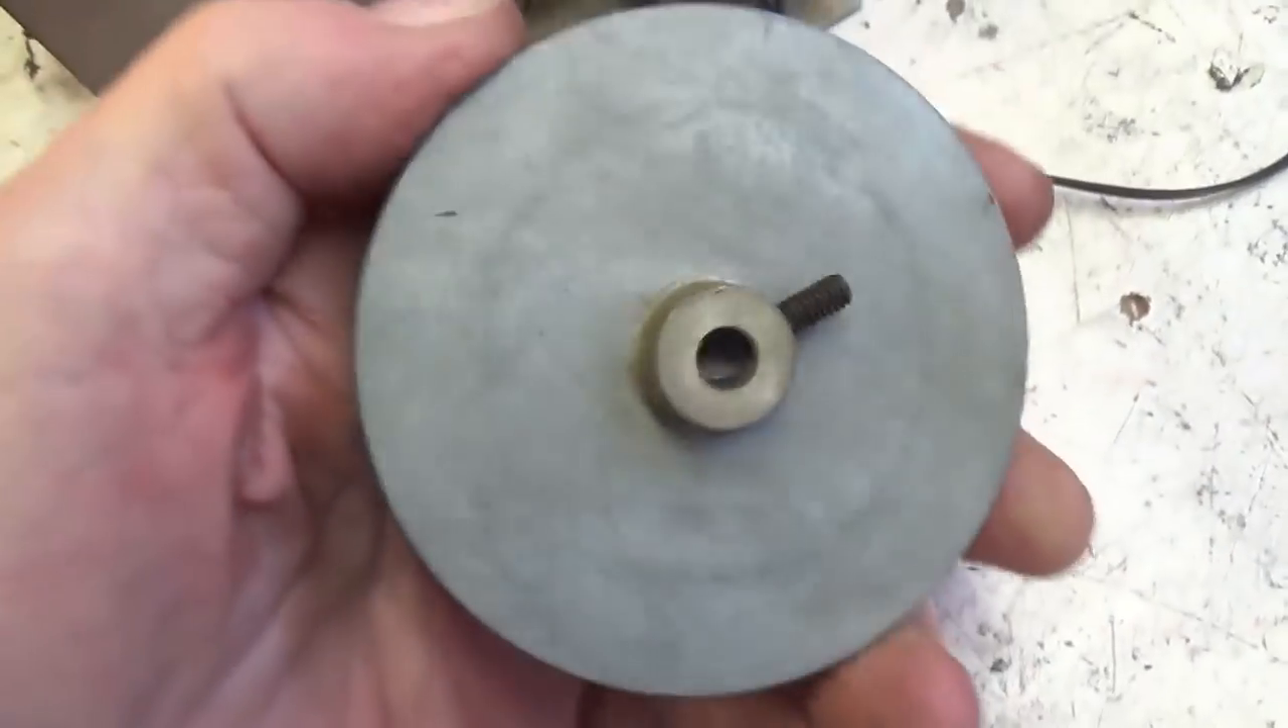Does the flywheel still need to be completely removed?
No.